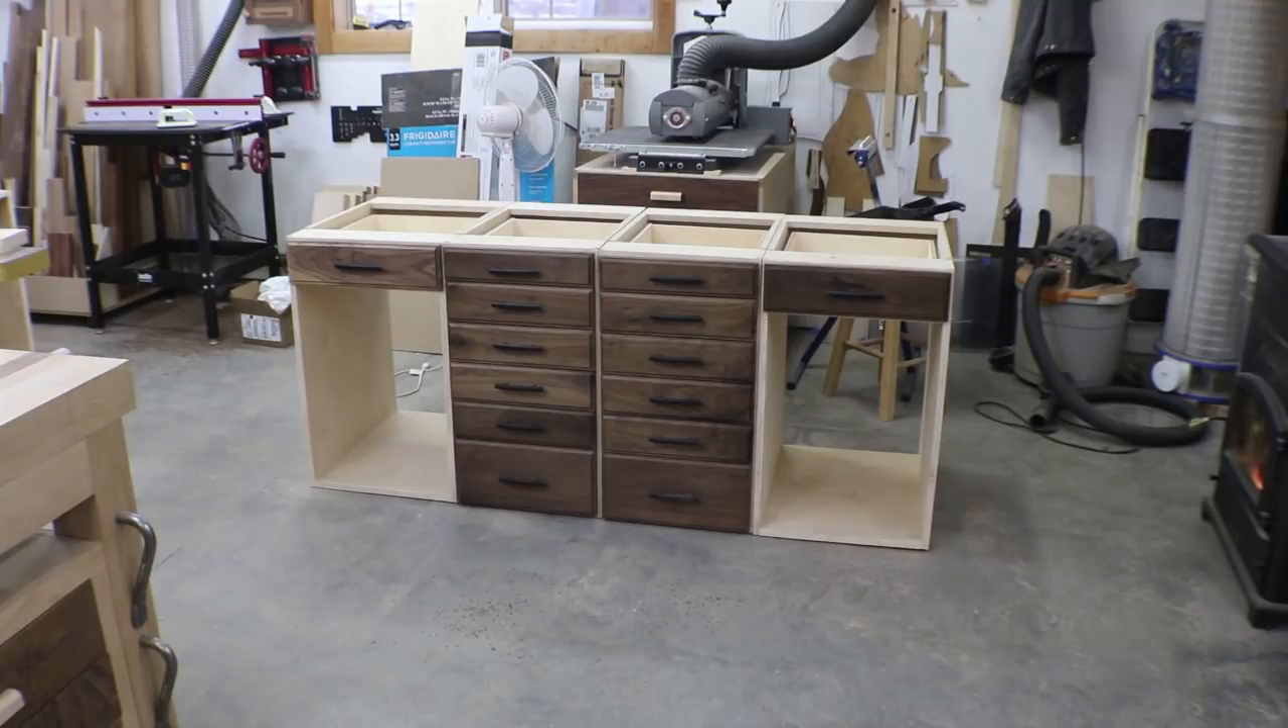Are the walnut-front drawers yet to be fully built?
No.